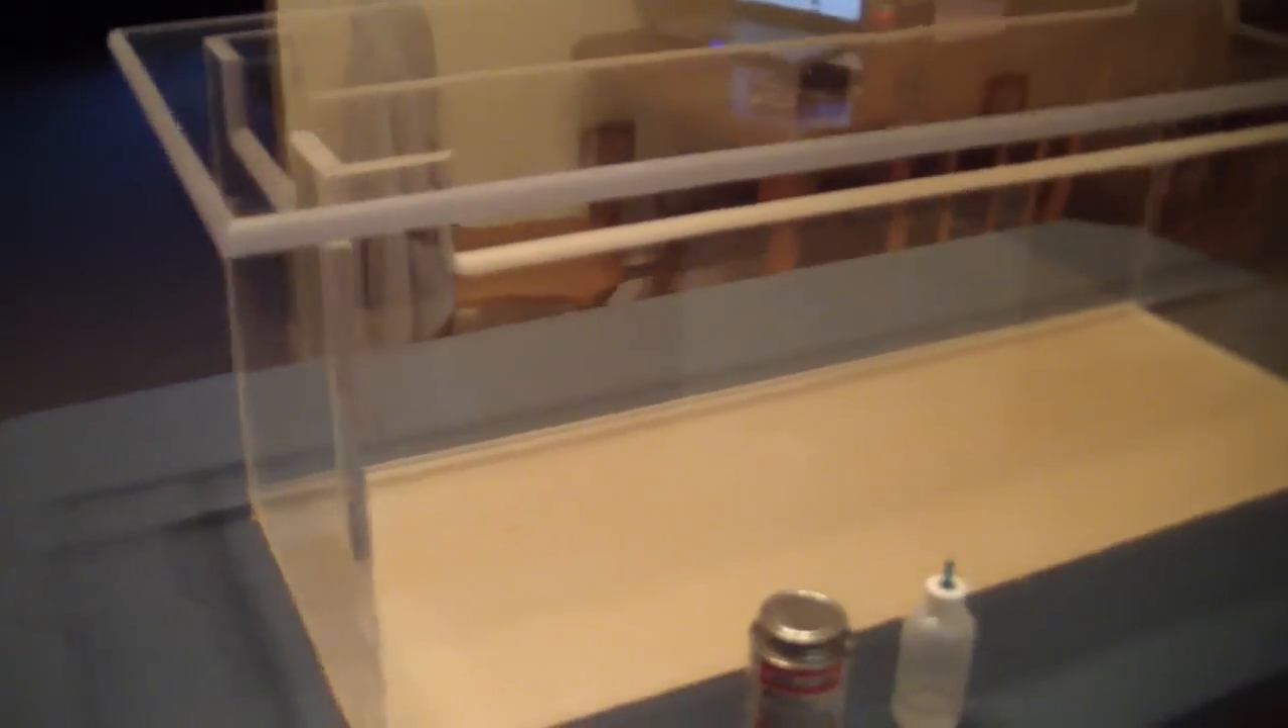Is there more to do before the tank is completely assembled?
No.